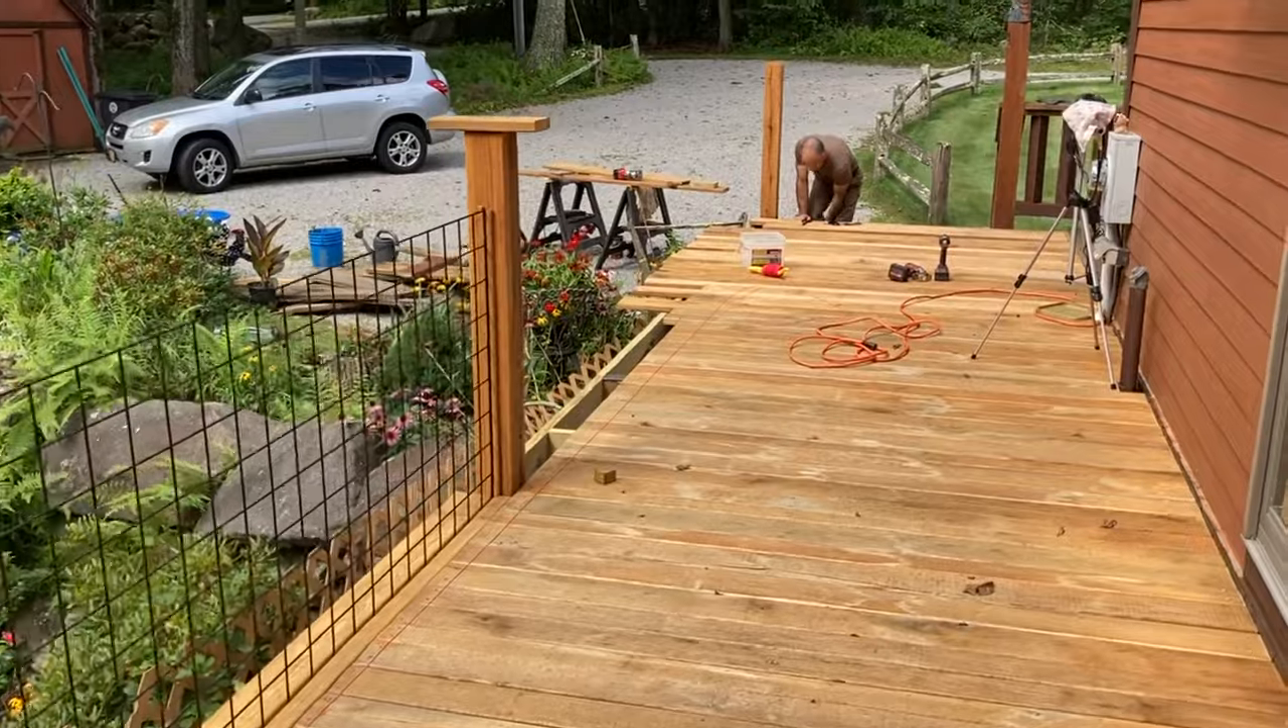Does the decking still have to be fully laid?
Yes.